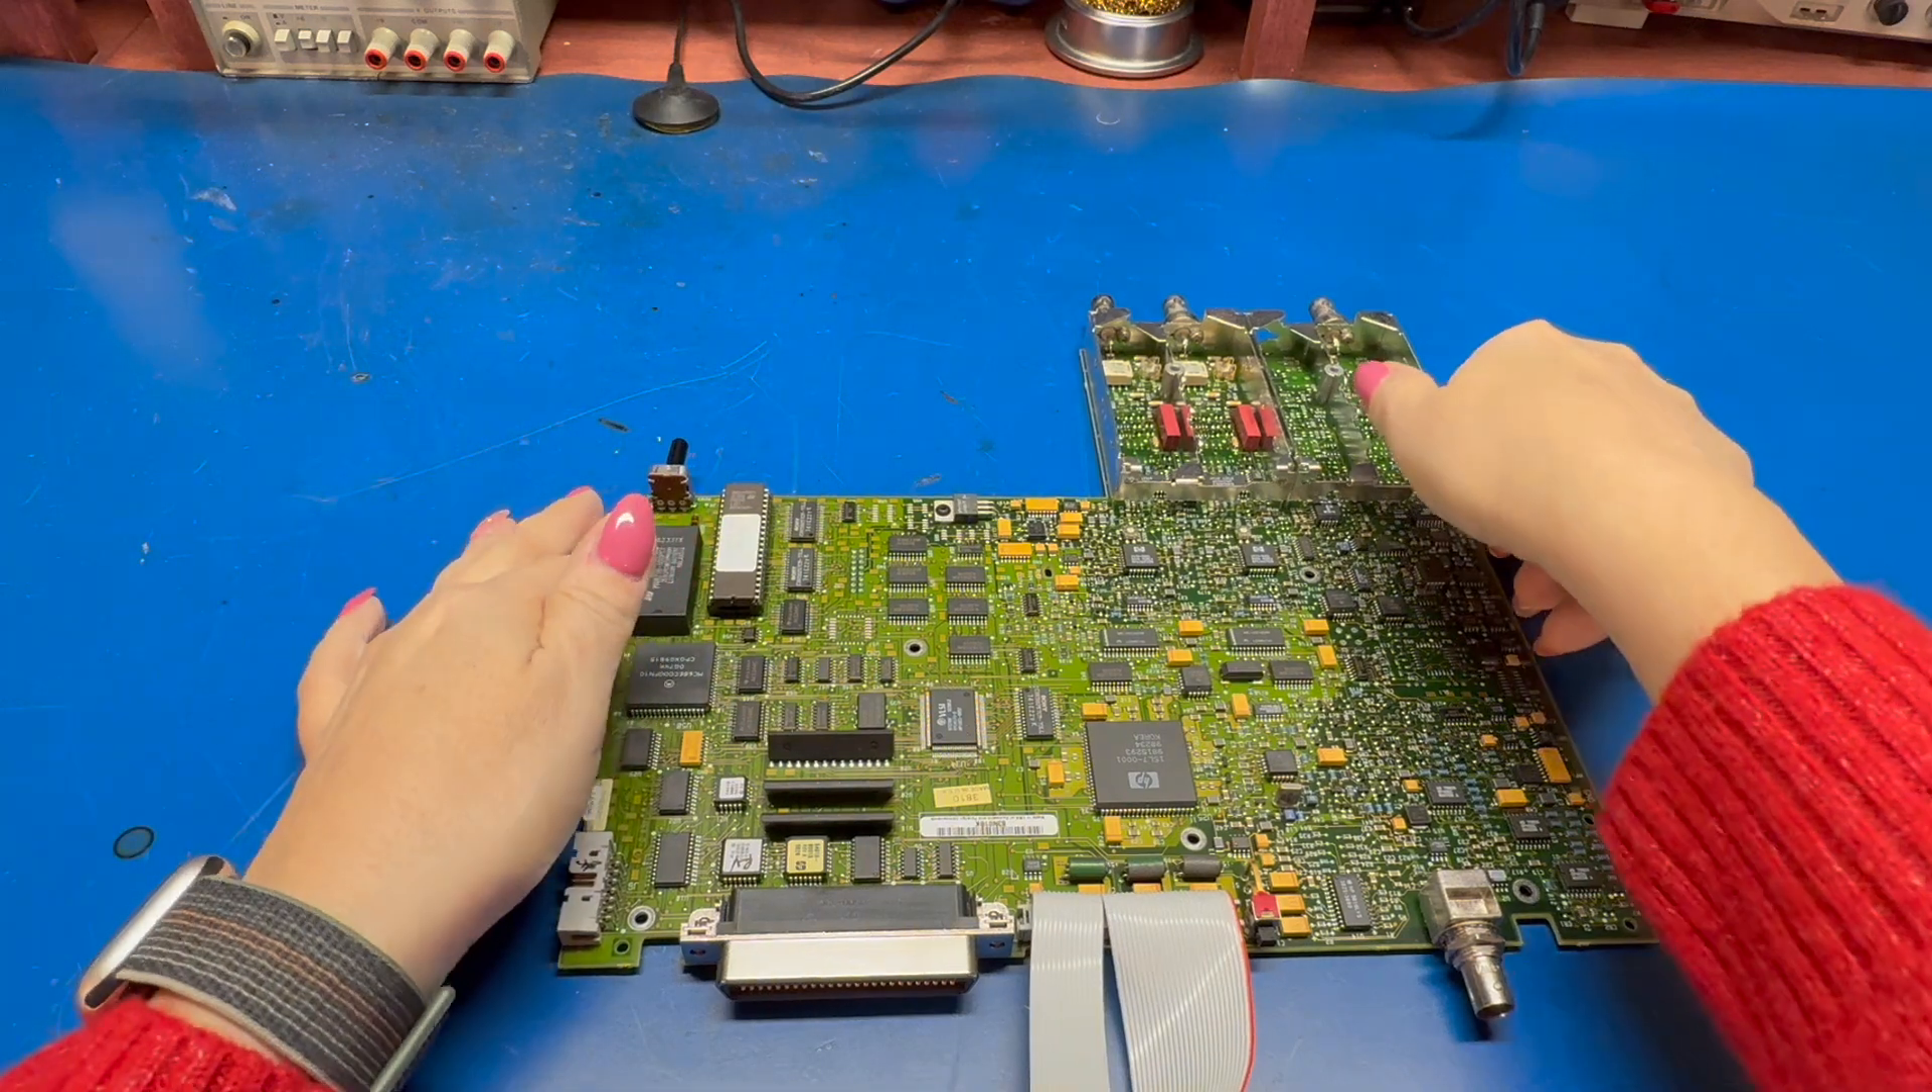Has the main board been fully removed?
Yes.